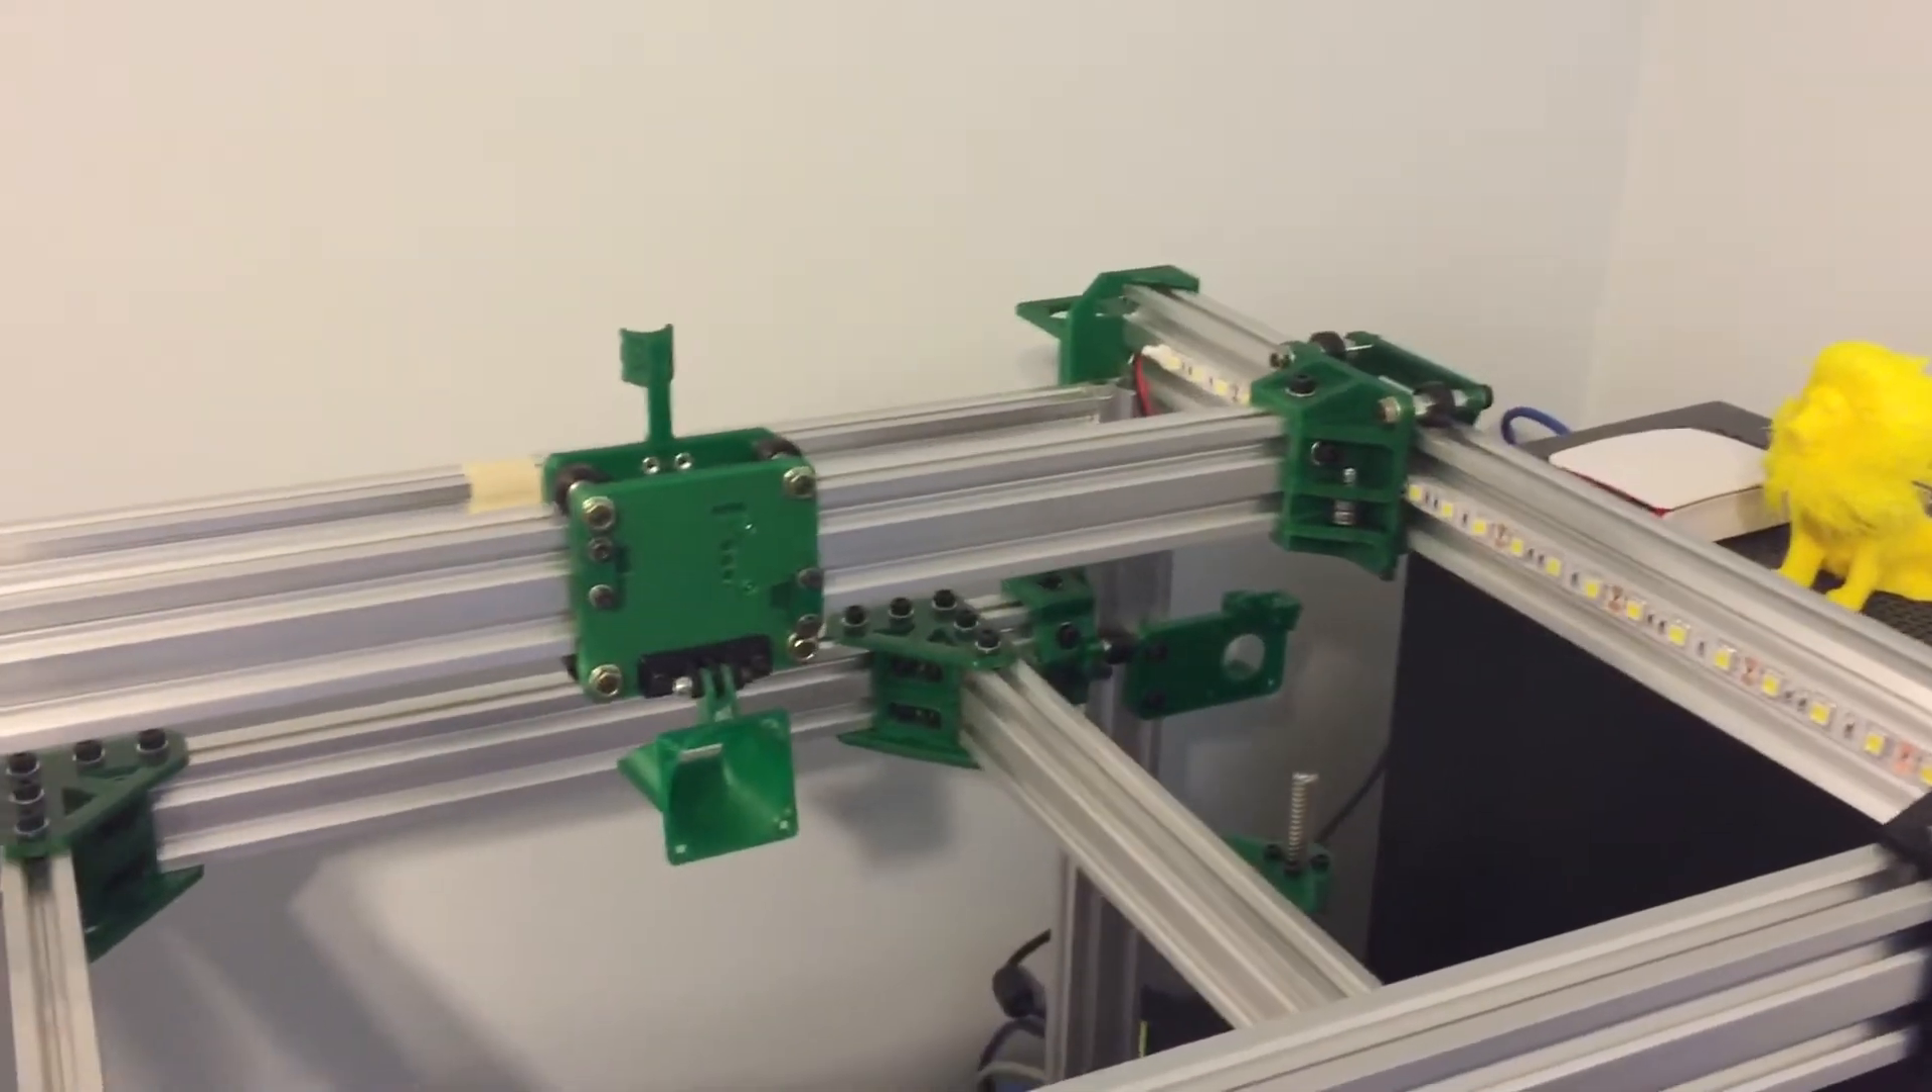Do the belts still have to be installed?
Yes.